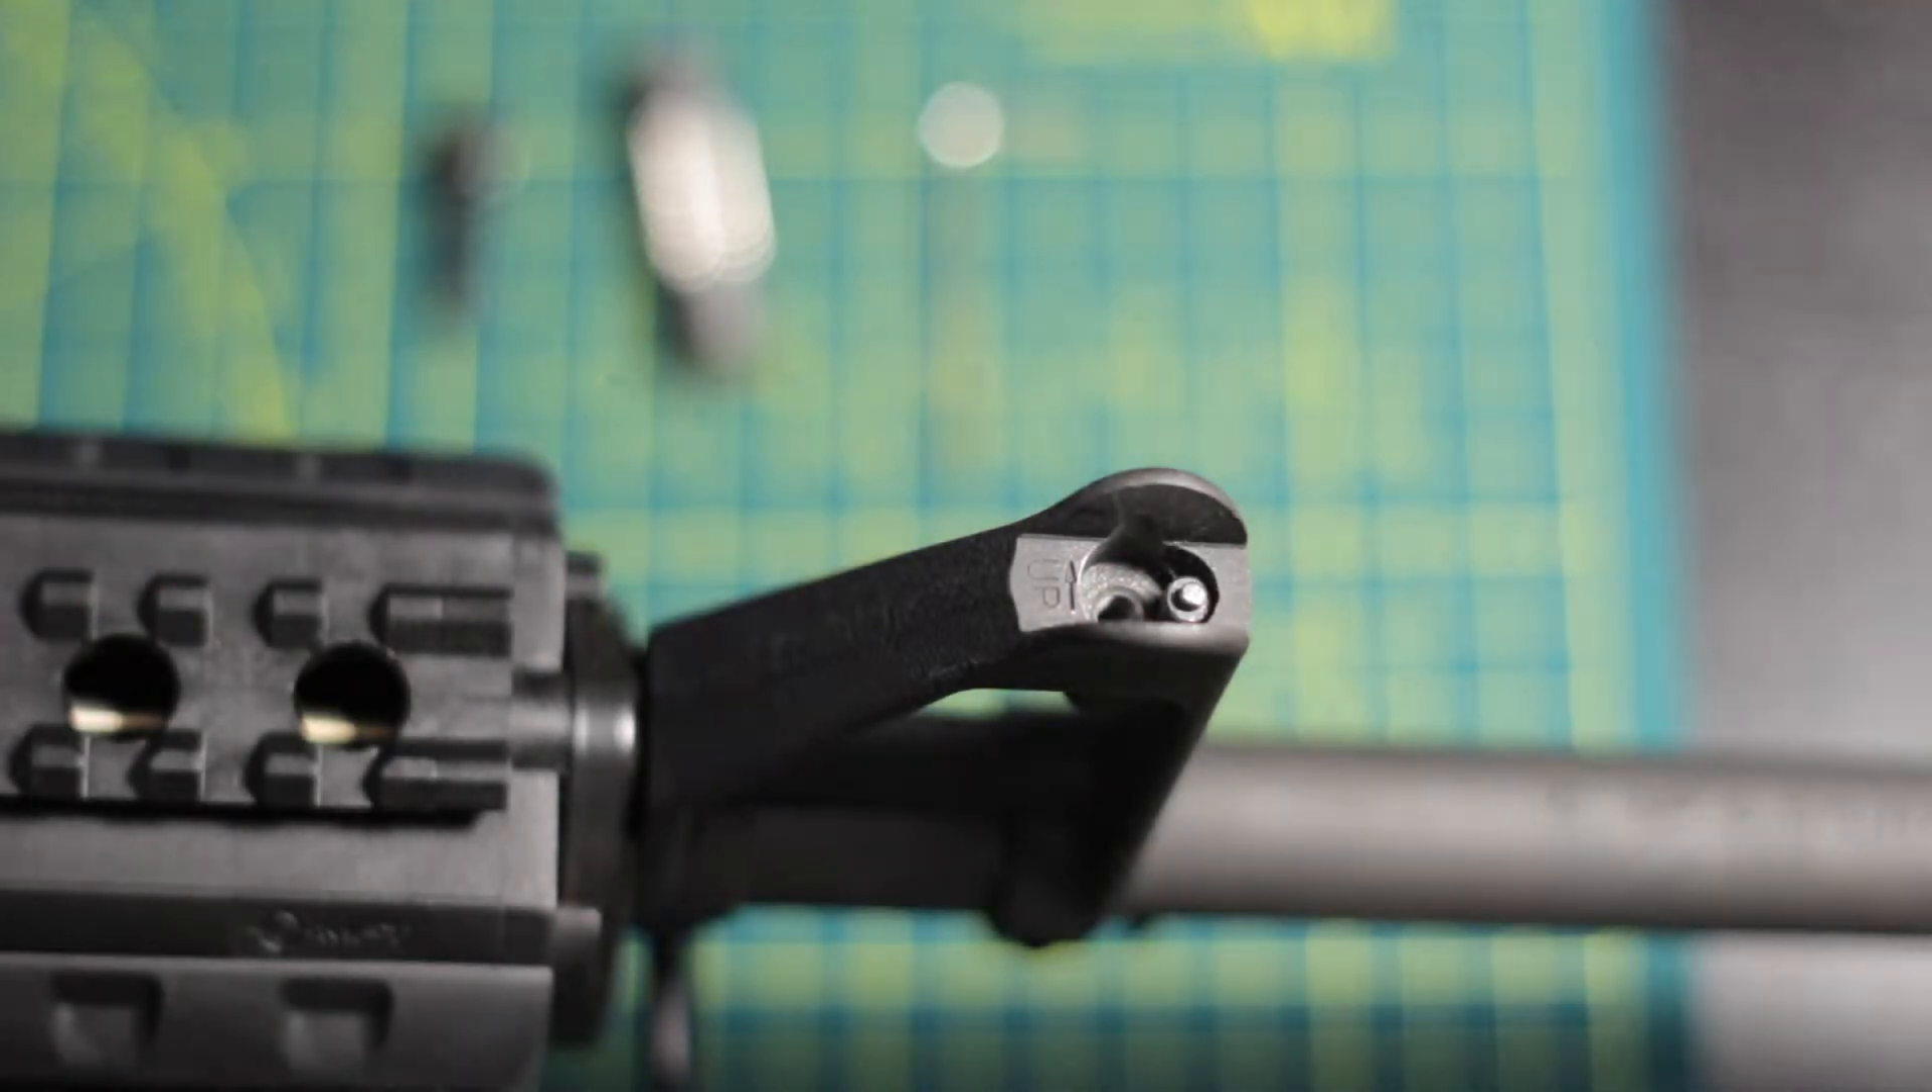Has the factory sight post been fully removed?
Yes.